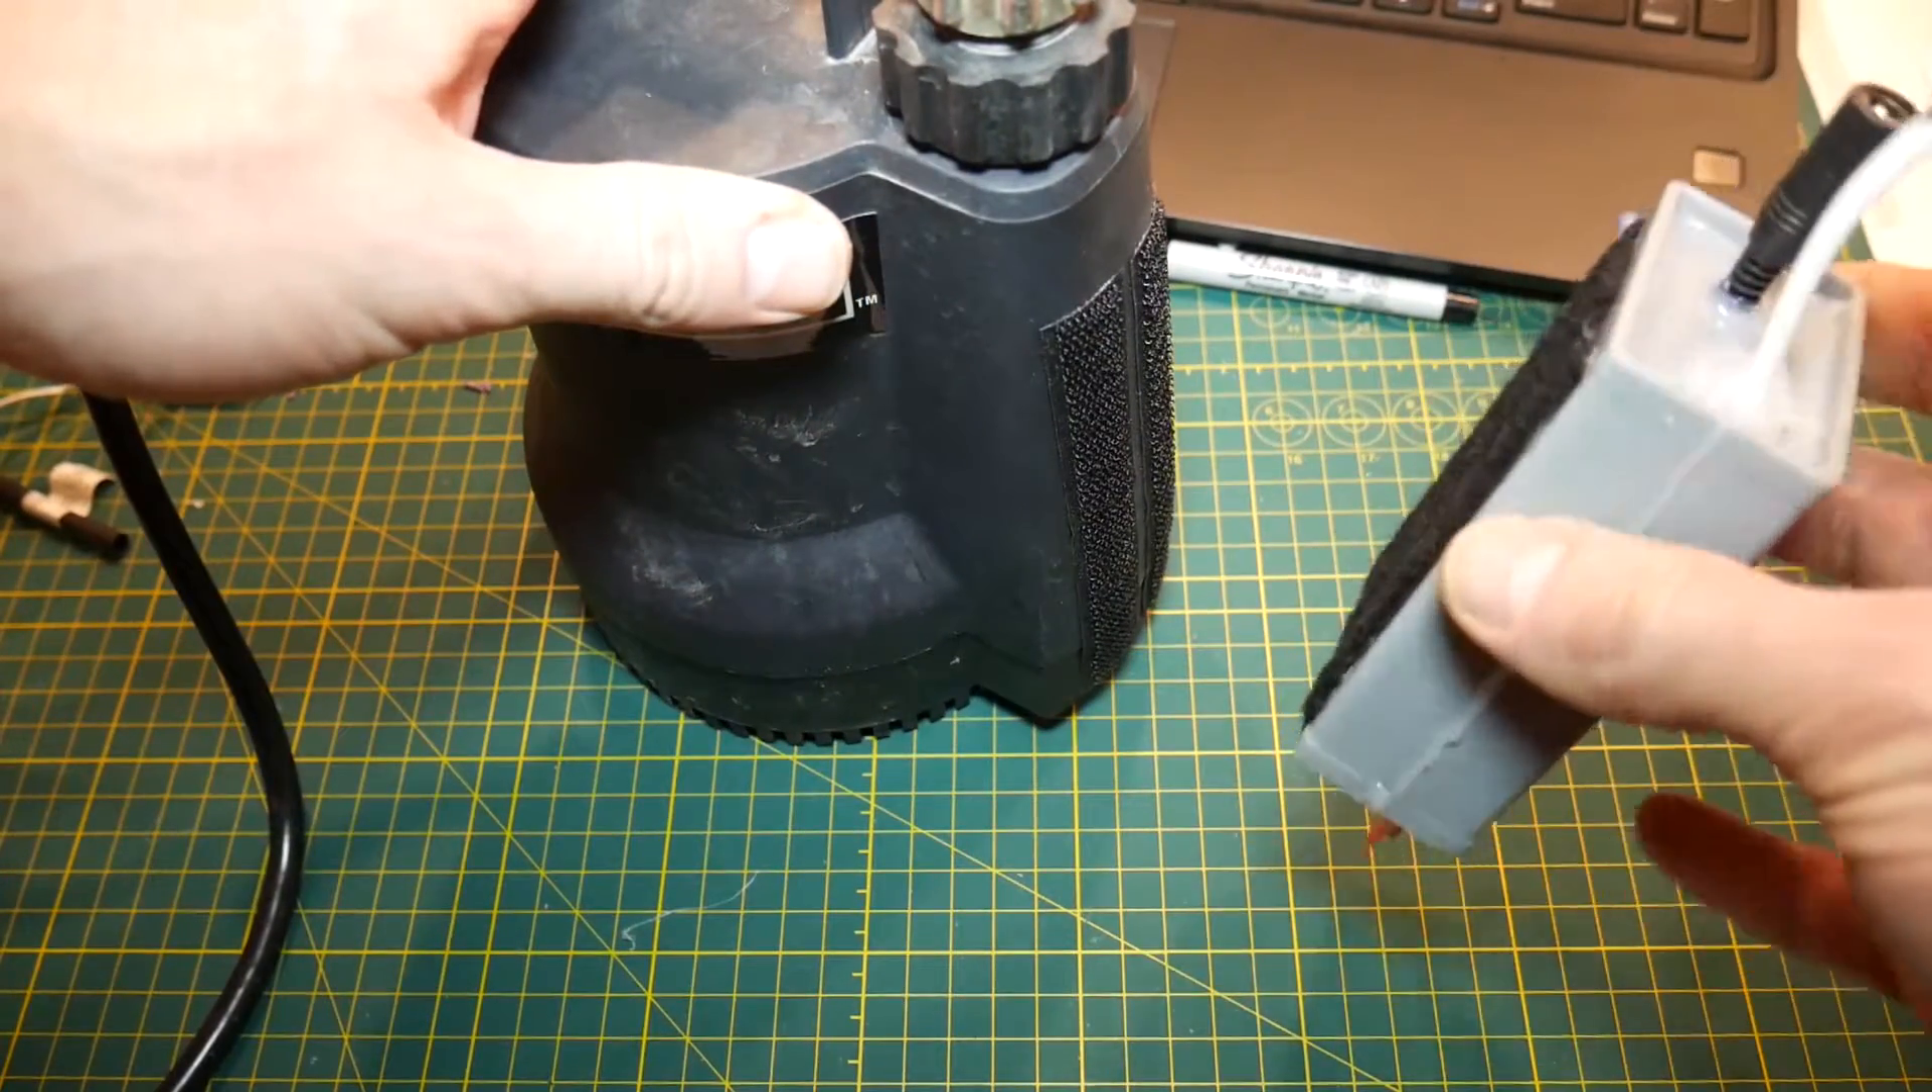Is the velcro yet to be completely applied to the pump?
No.